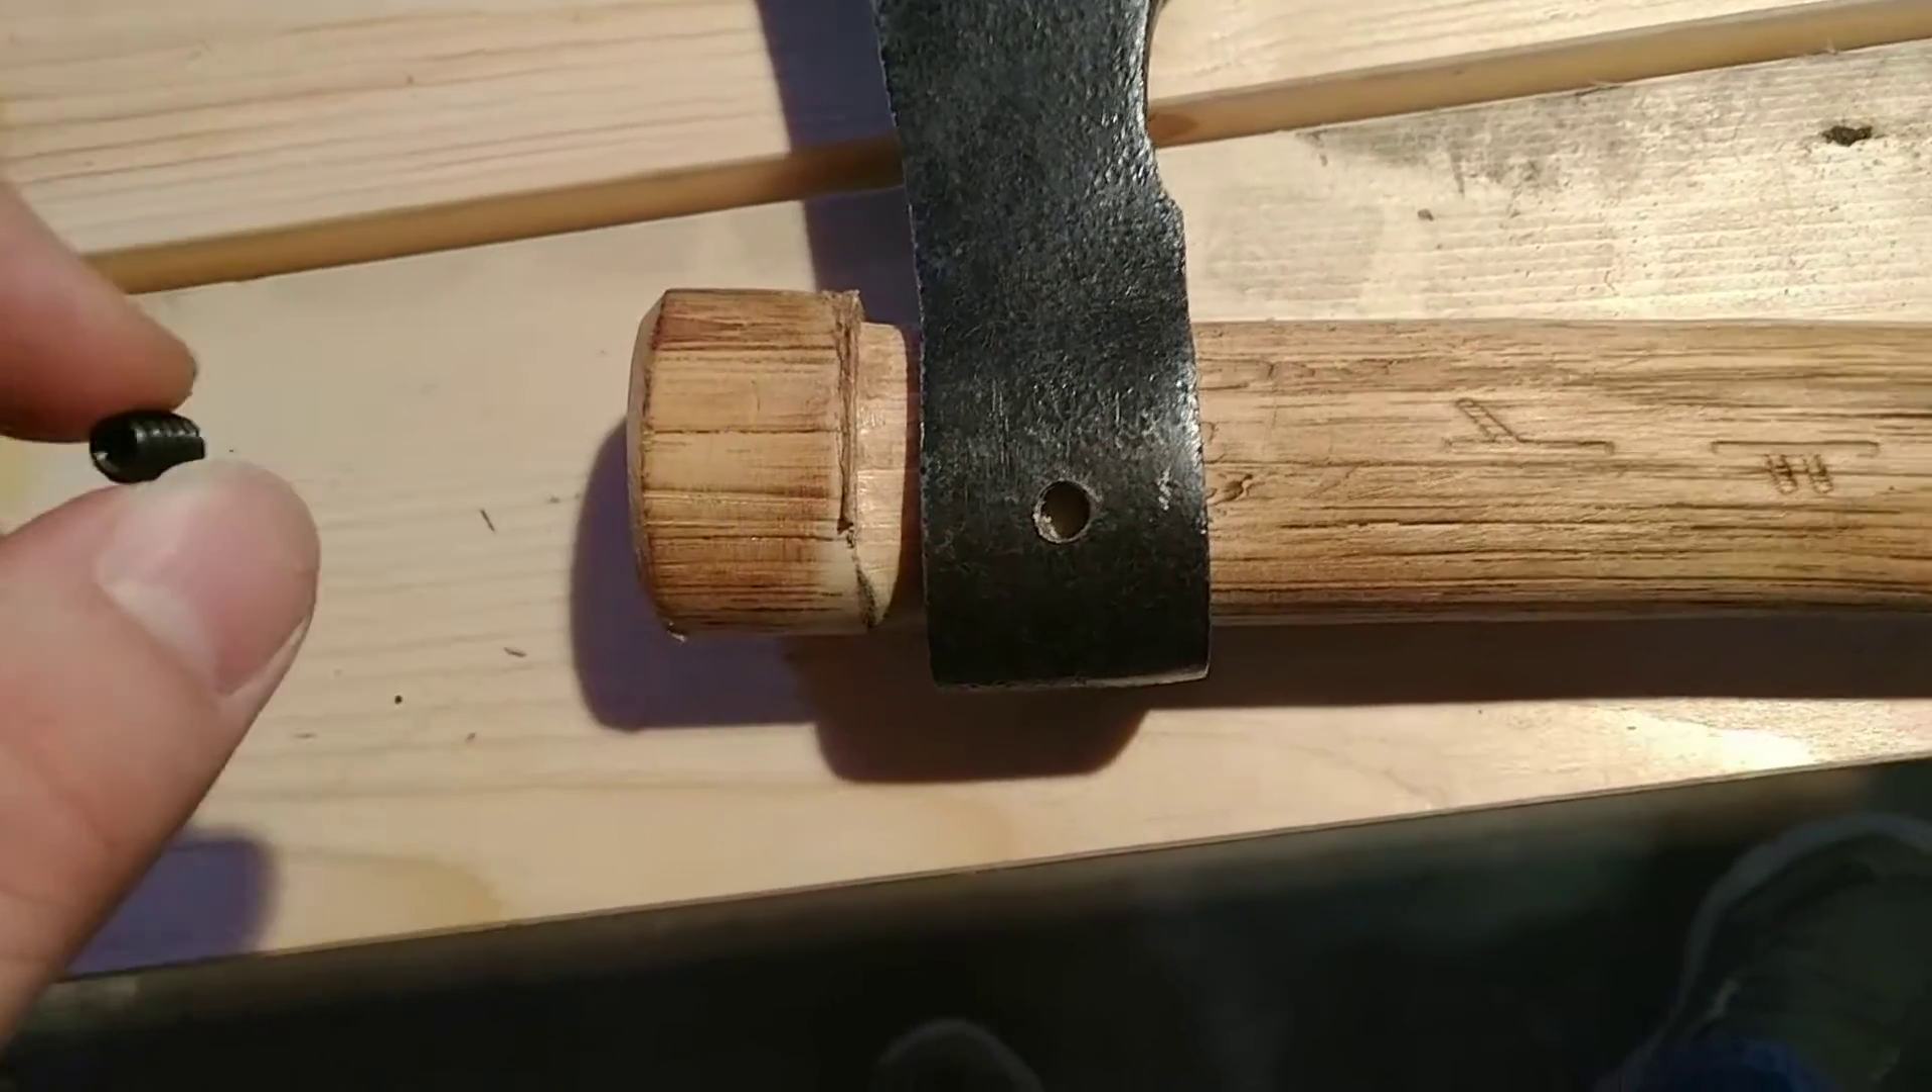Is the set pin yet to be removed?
No.